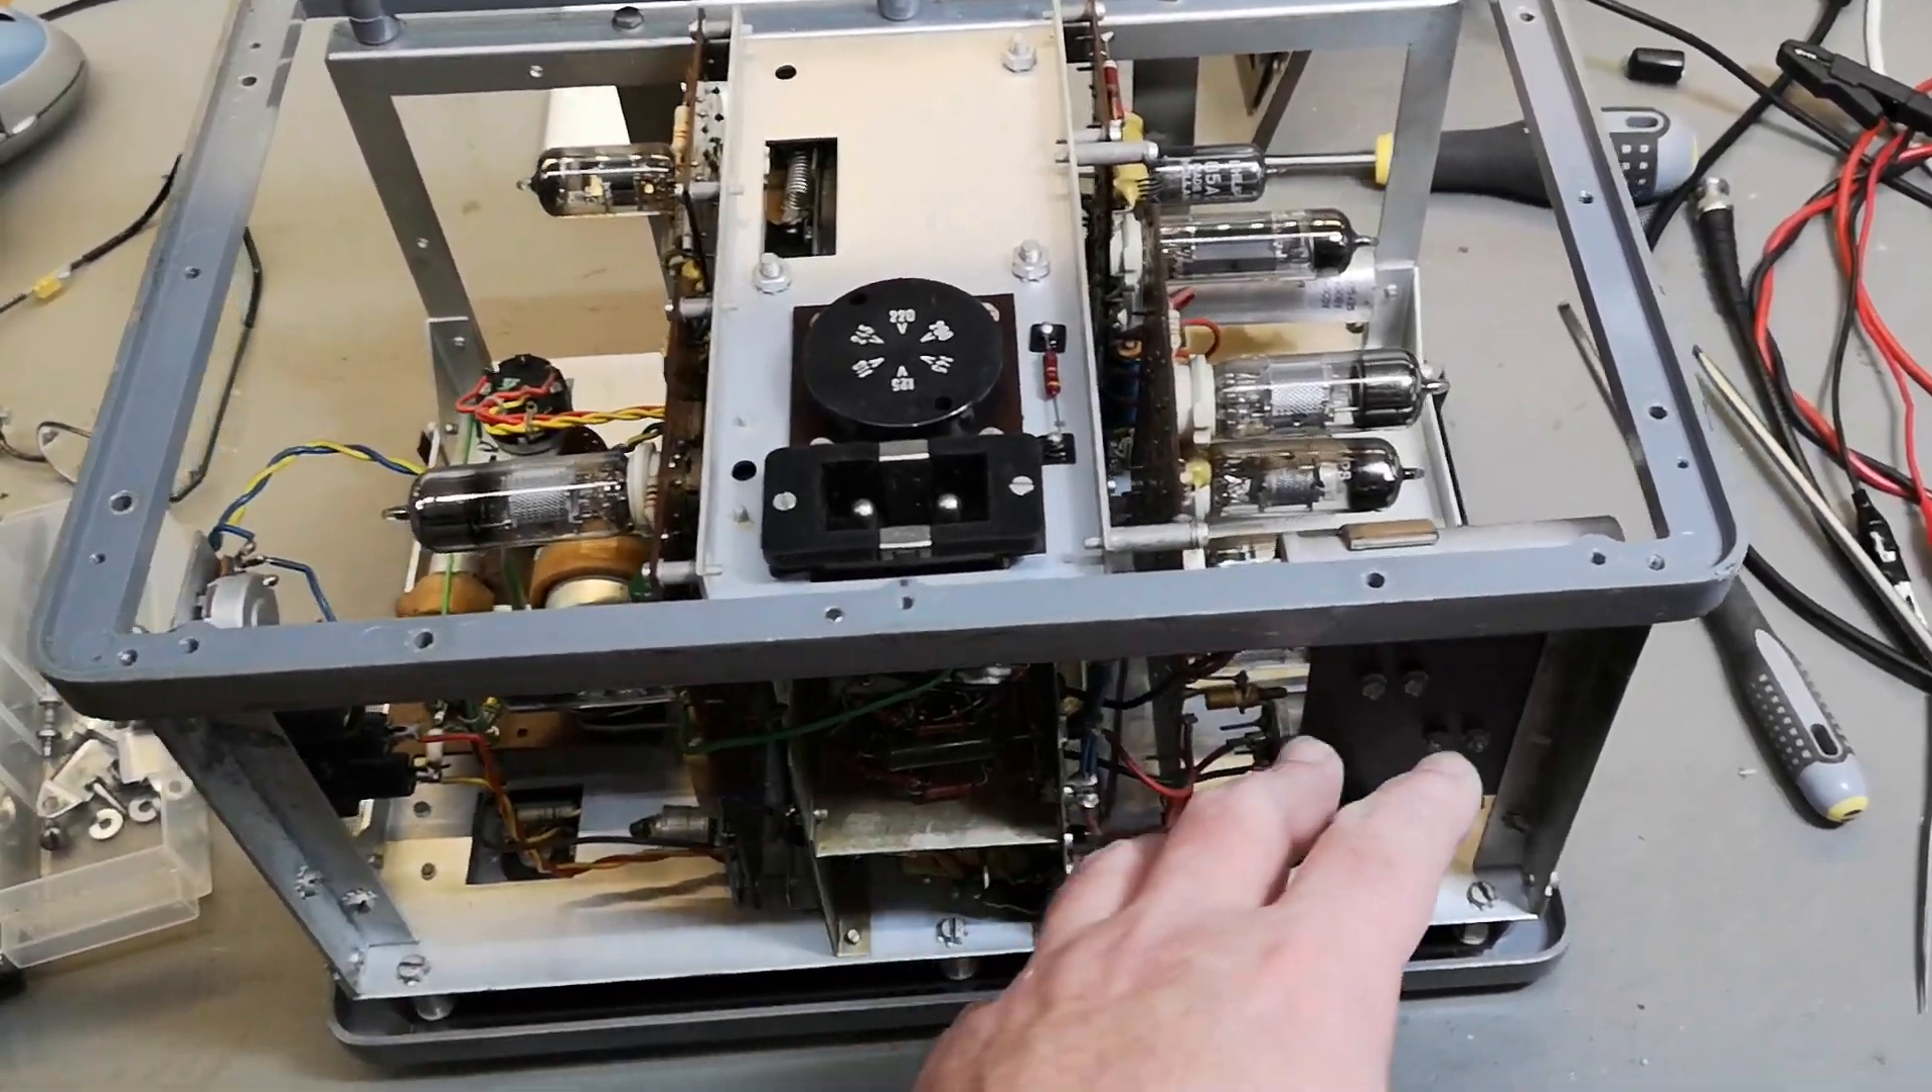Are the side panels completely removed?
Yes.